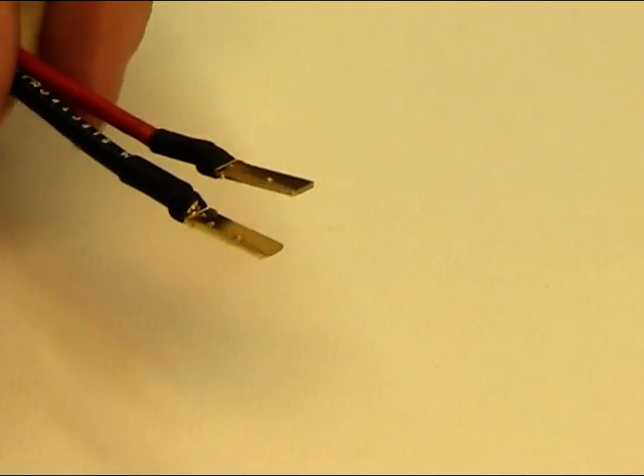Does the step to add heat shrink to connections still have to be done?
No.